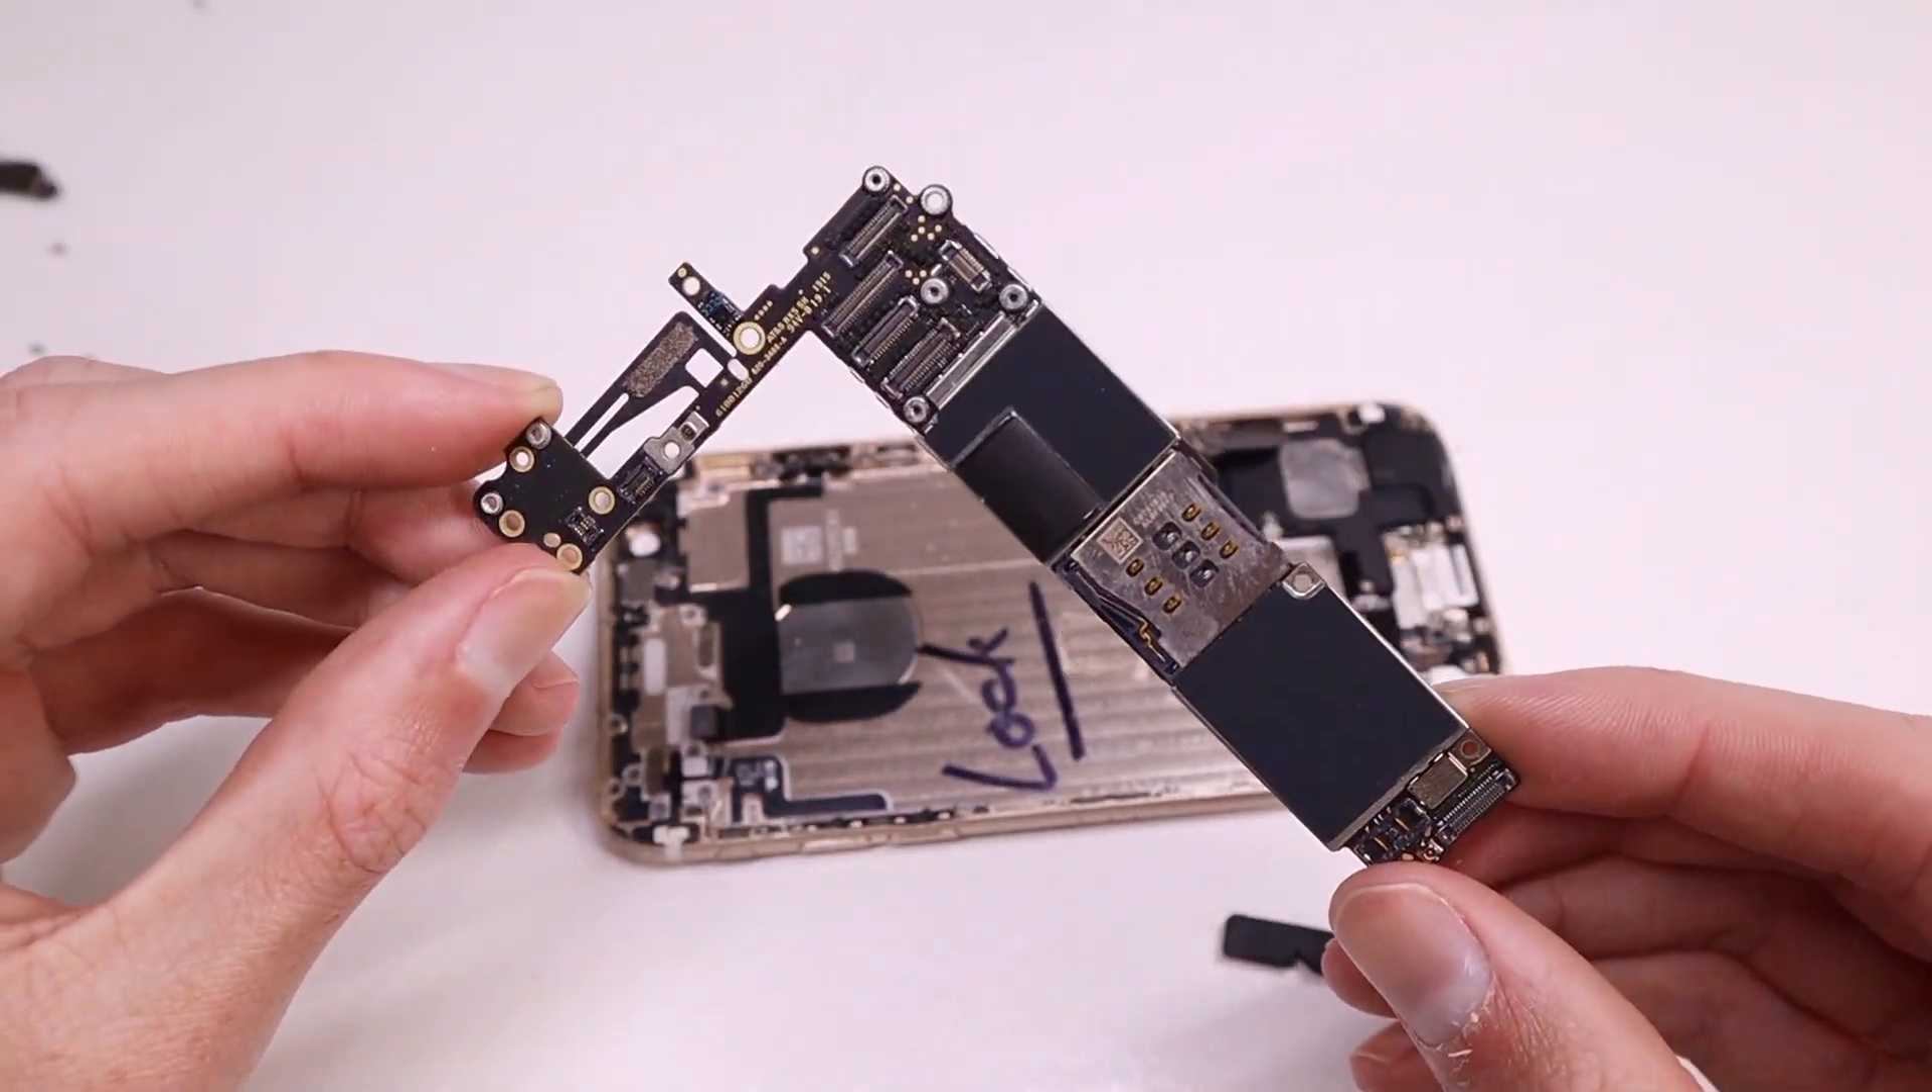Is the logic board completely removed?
Yes.